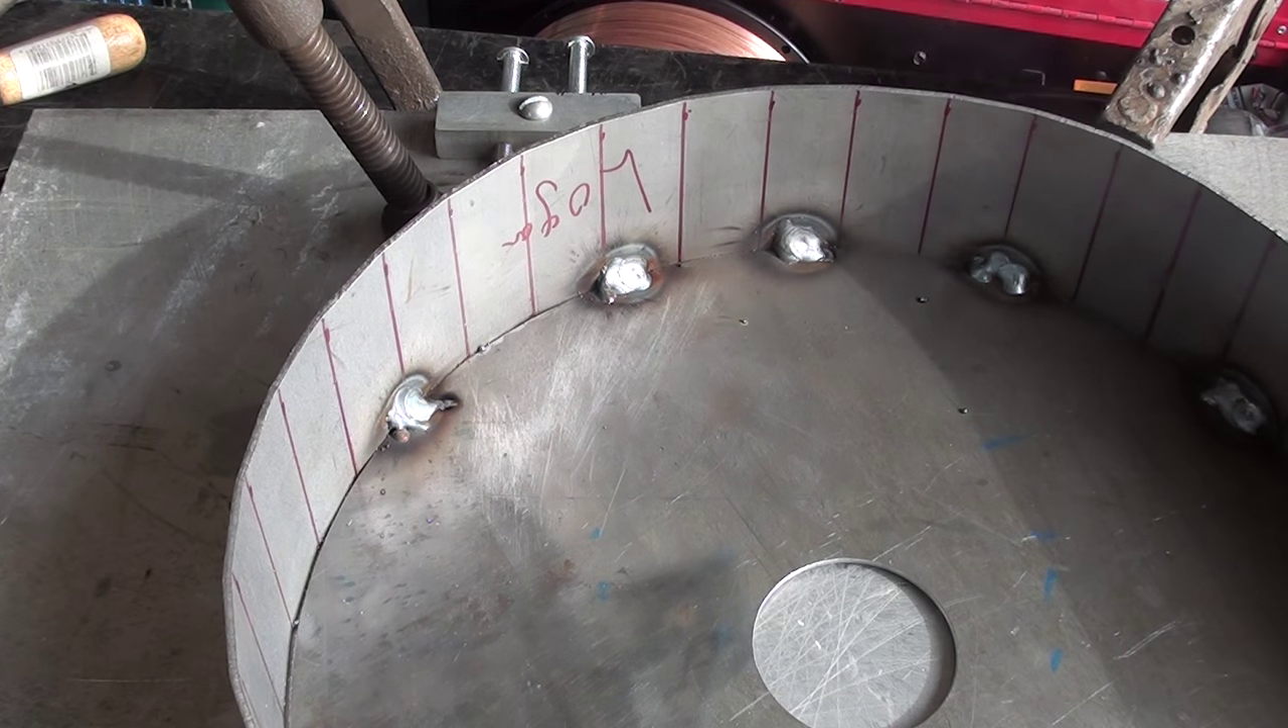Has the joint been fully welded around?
No.